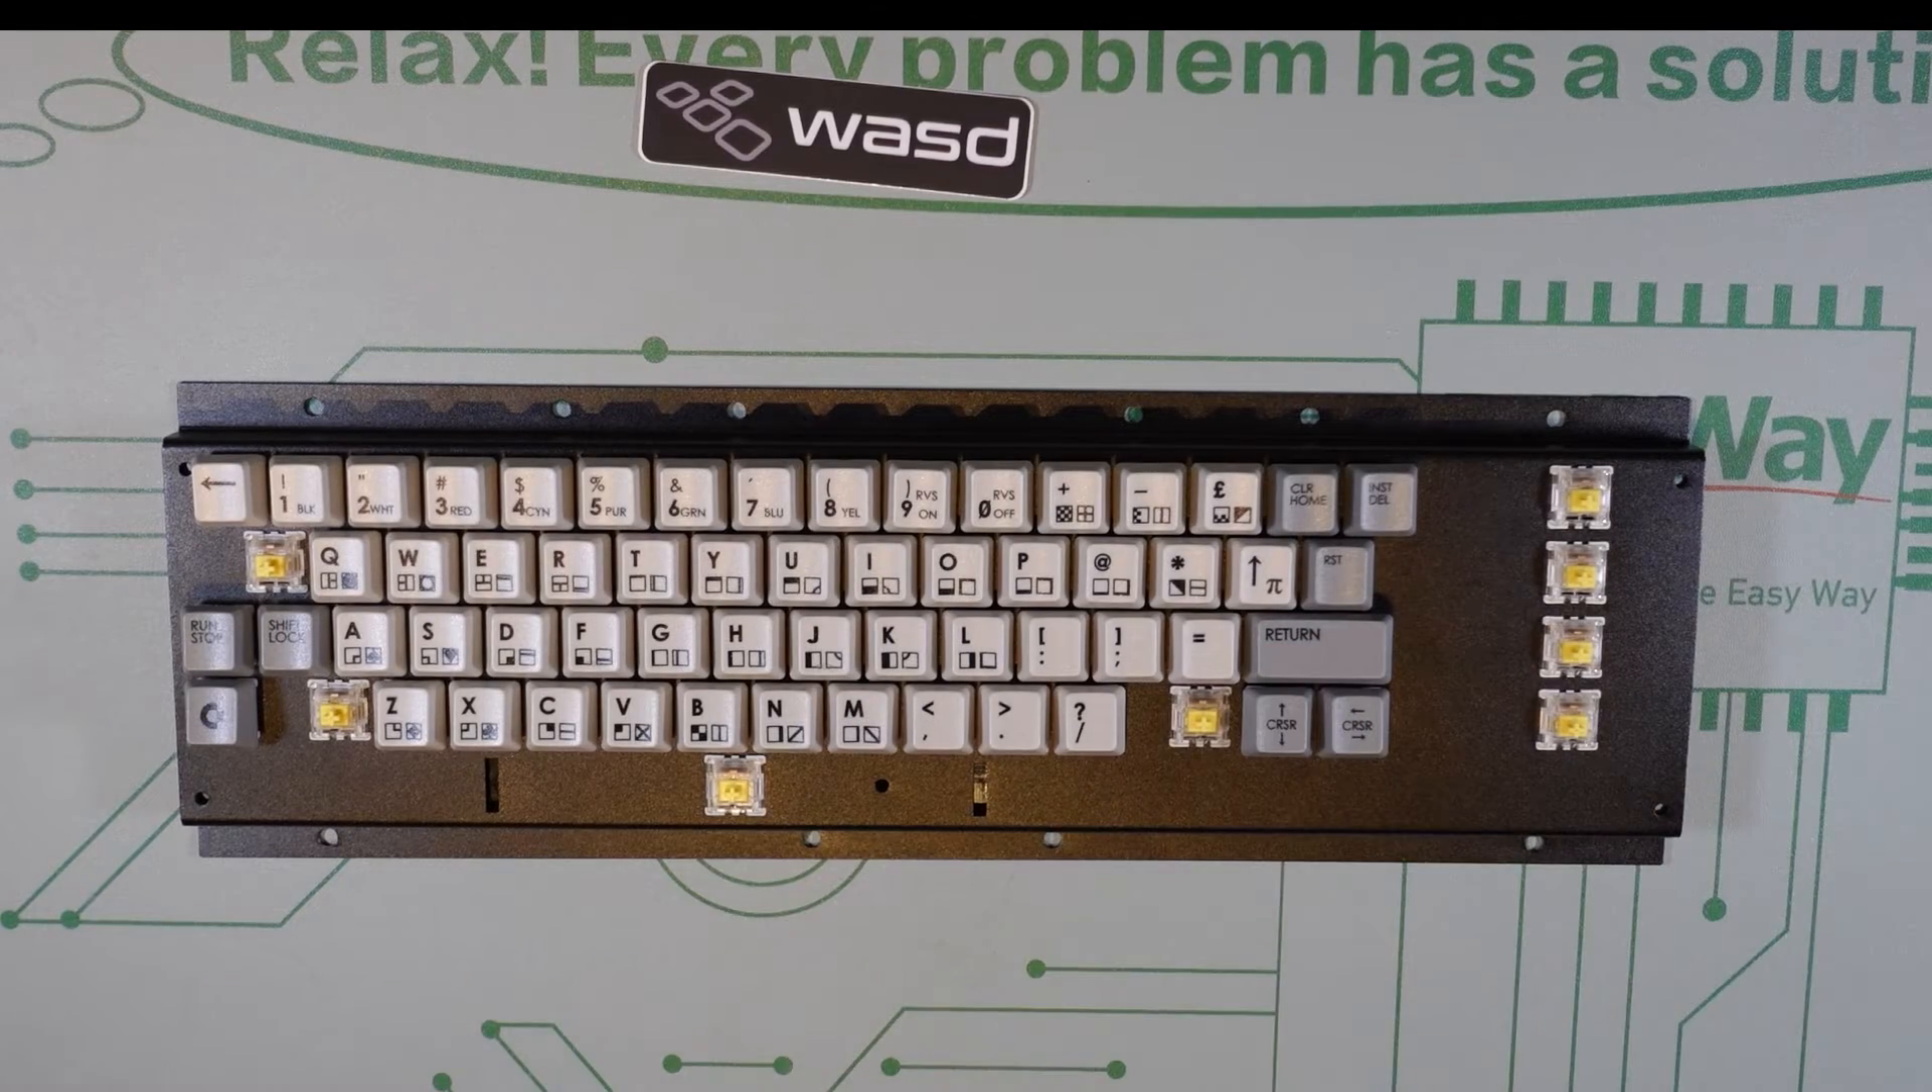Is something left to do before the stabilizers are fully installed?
Yes.